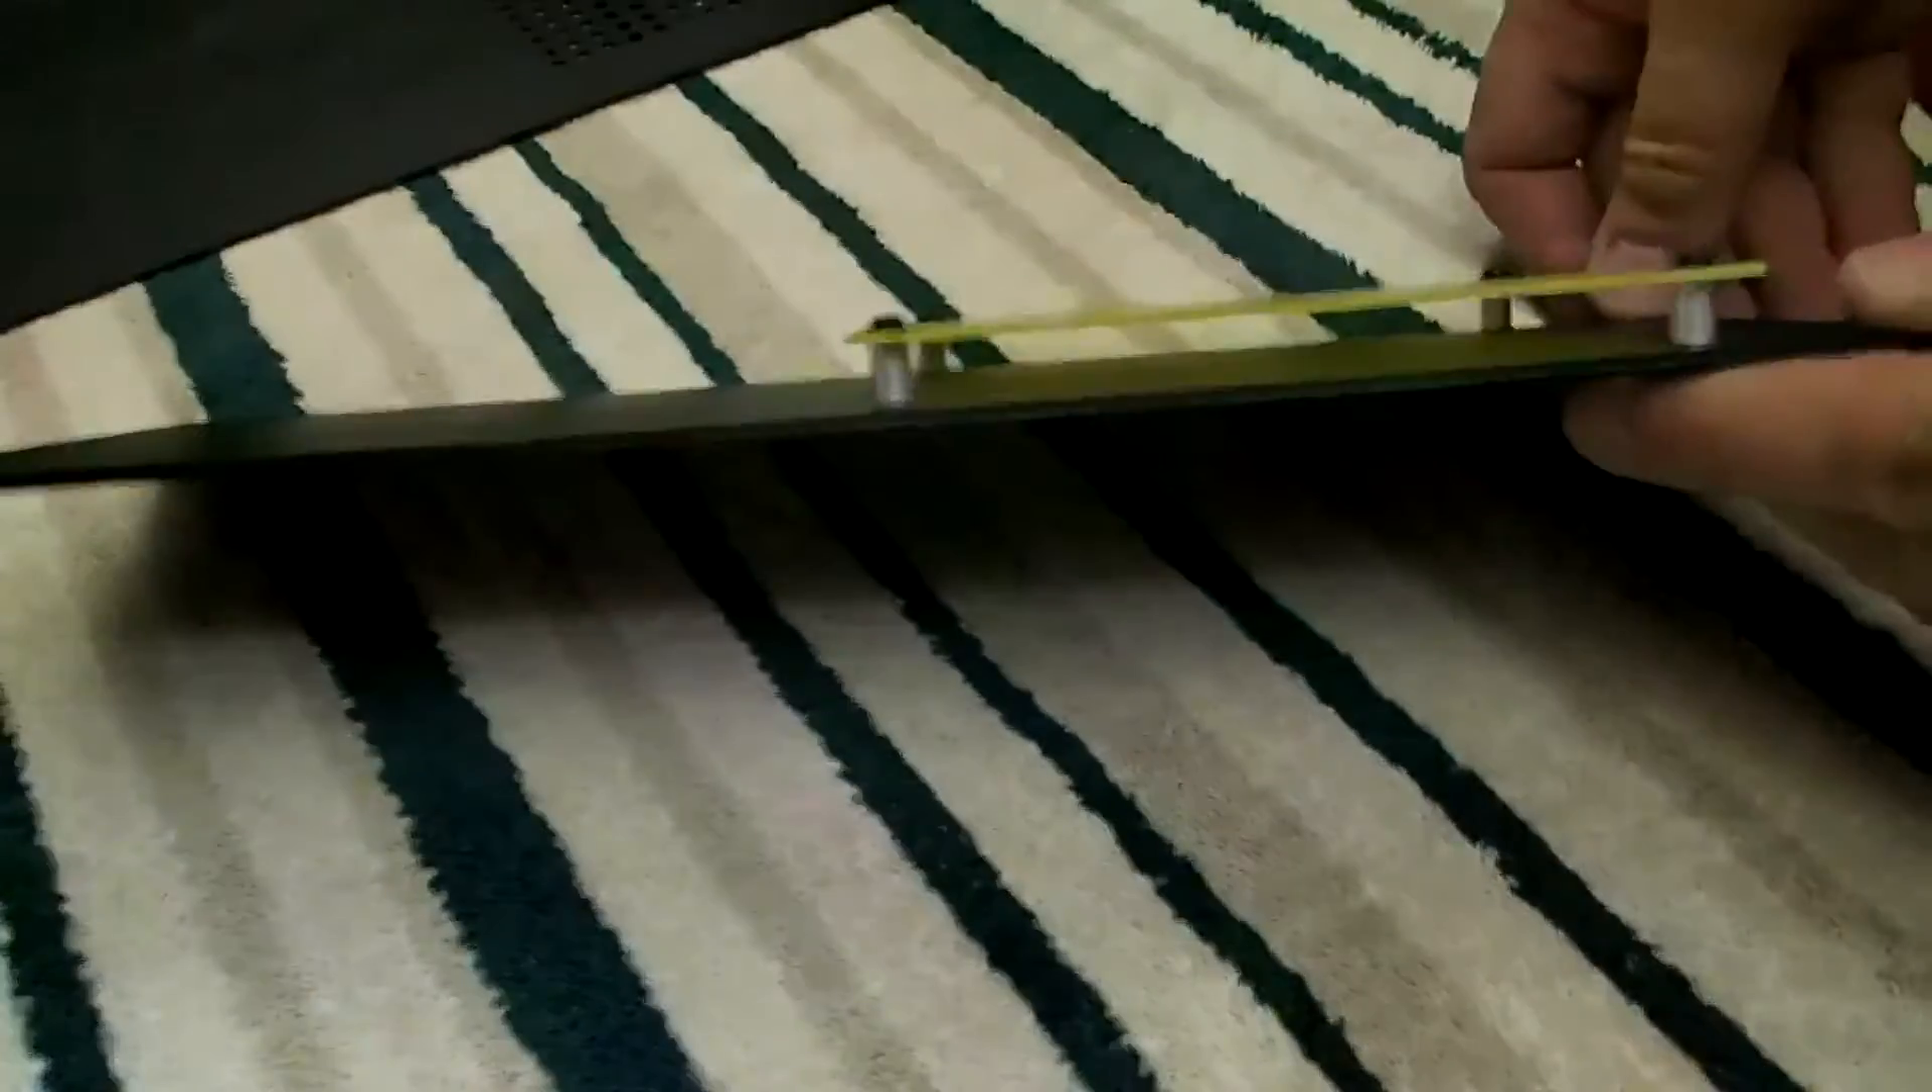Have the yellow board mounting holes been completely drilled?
Yes.